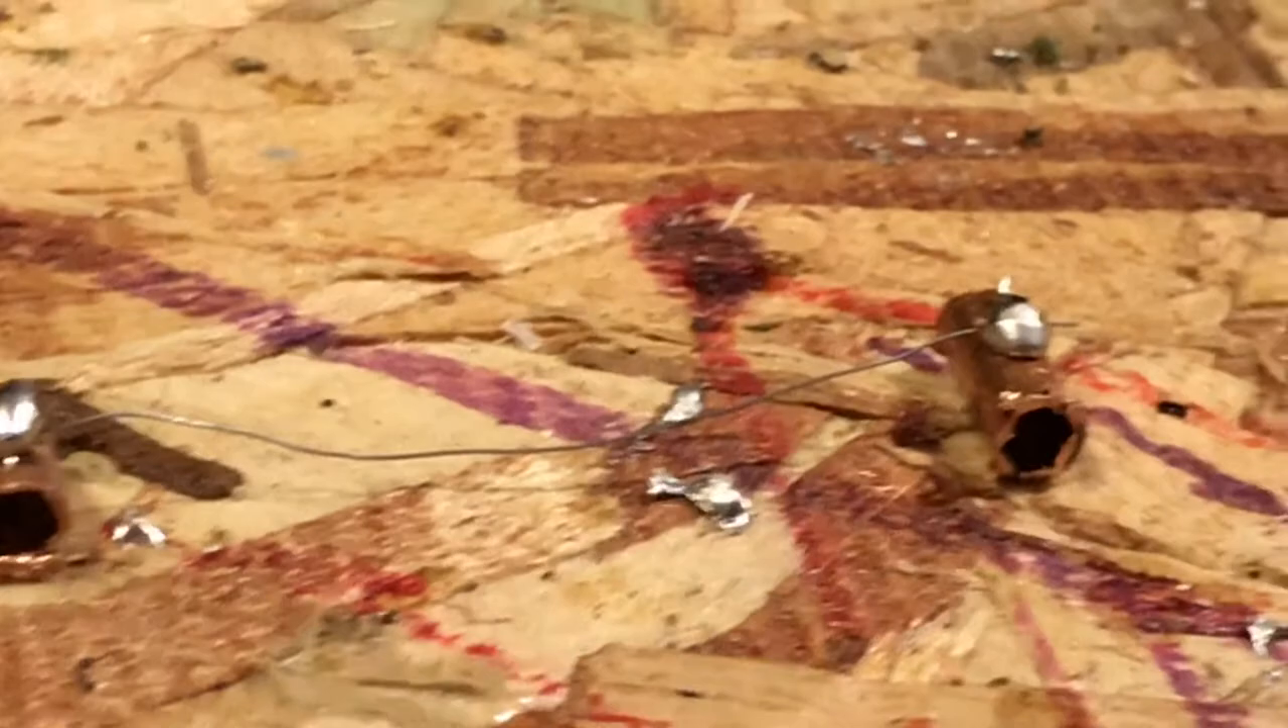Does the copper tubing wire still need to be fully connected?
No.